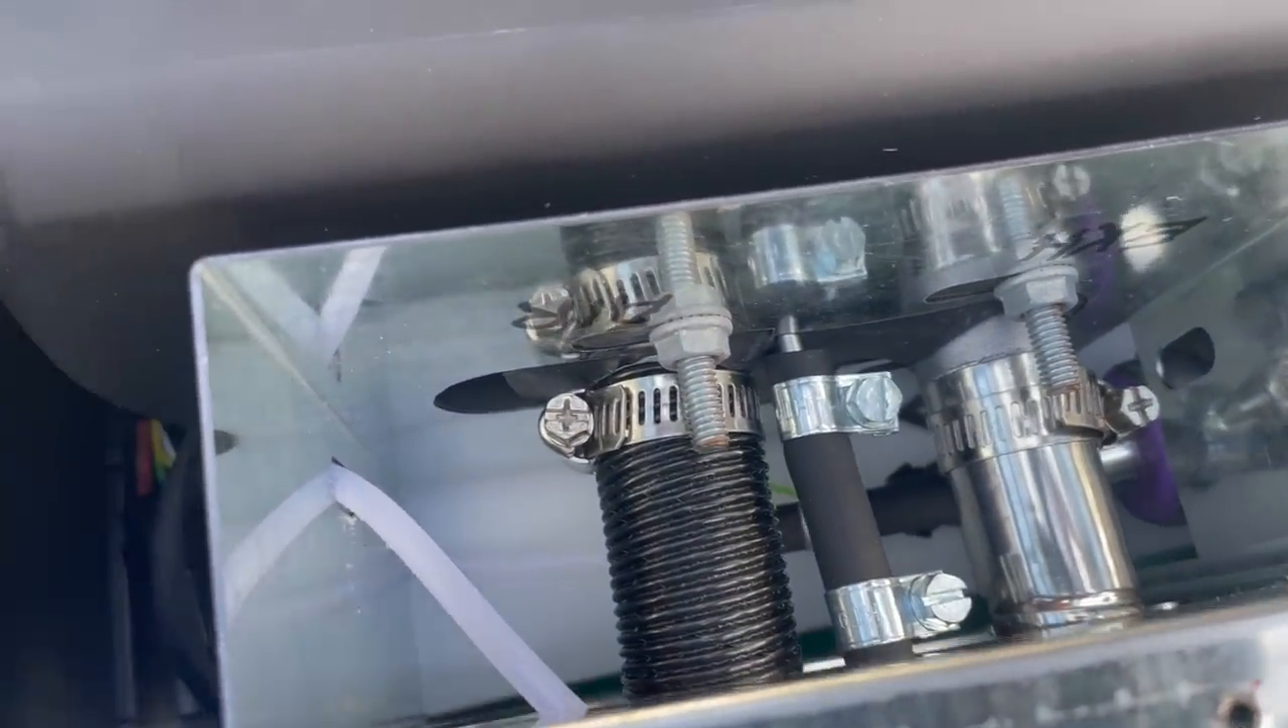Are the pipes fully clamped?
Yes.